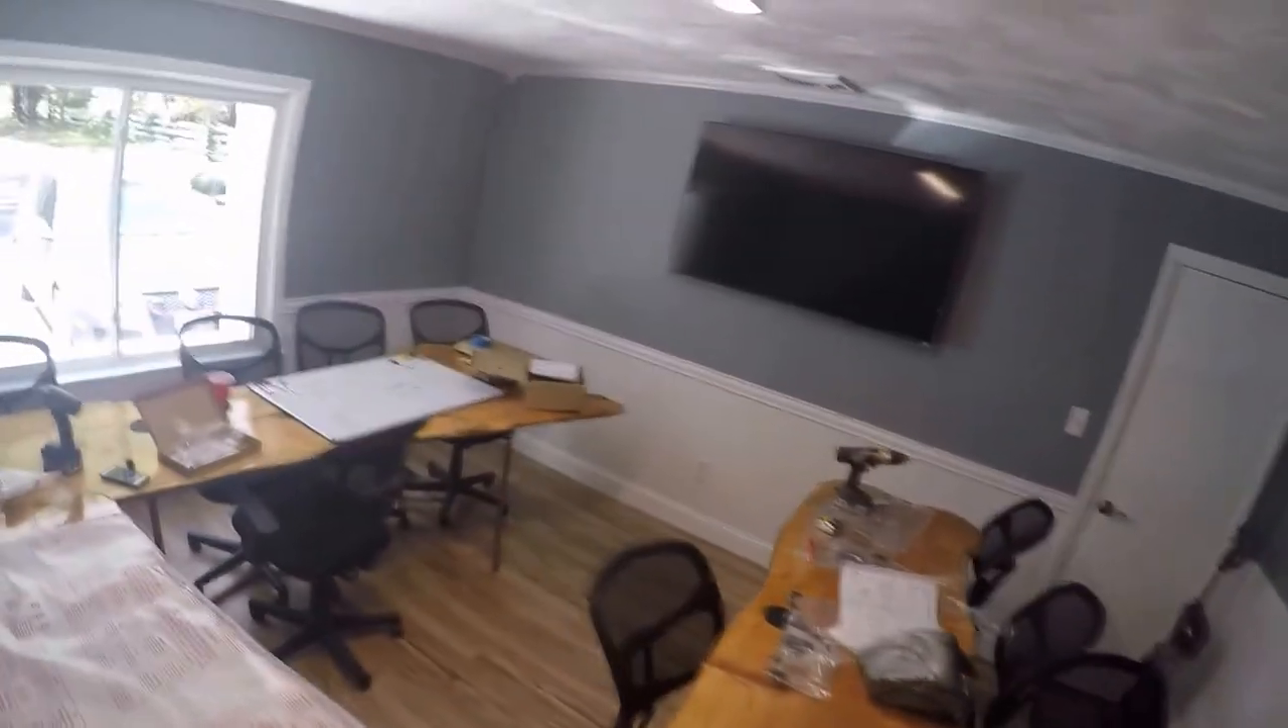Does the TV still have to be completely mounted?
No.